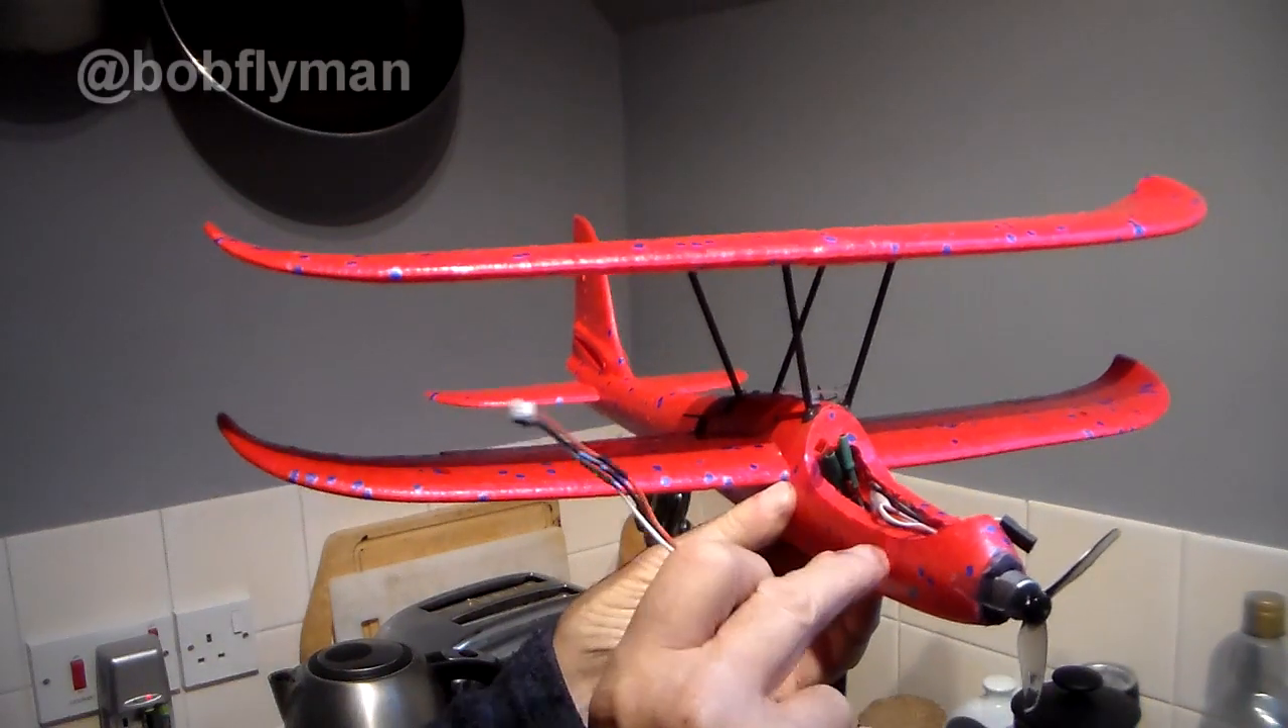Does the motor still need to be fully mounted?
No.